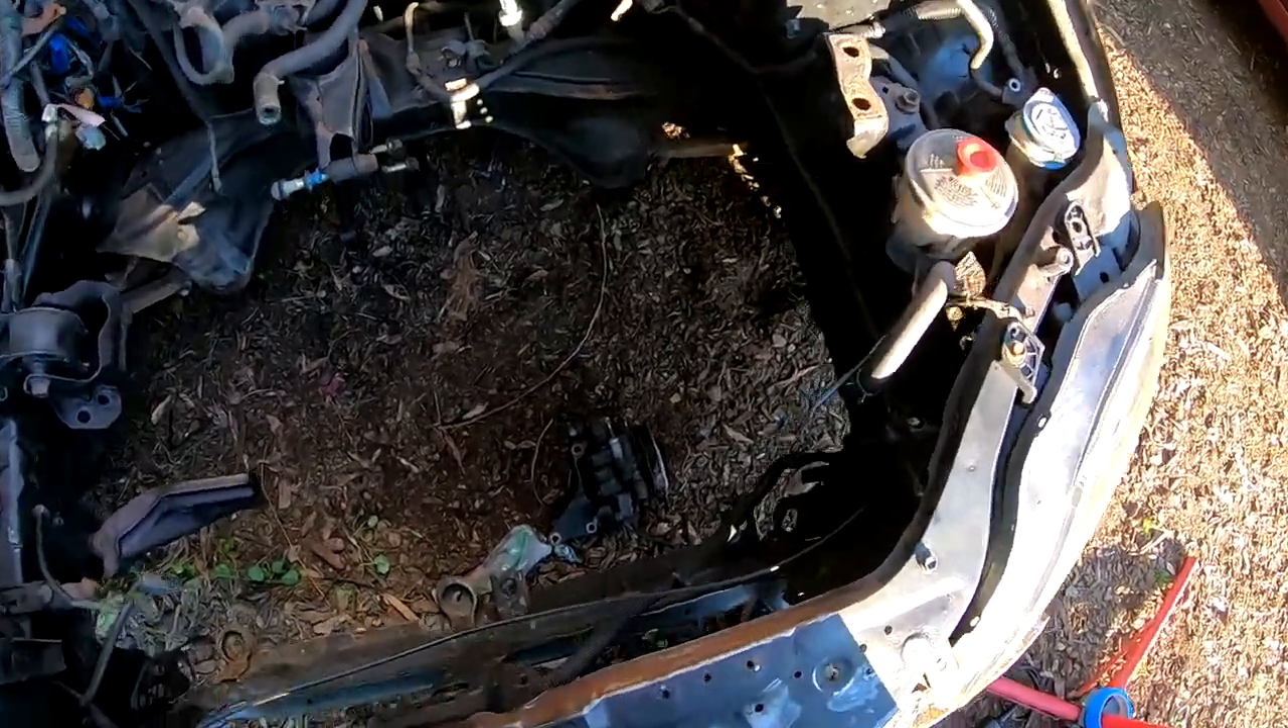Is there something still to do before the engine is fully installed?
Yes.